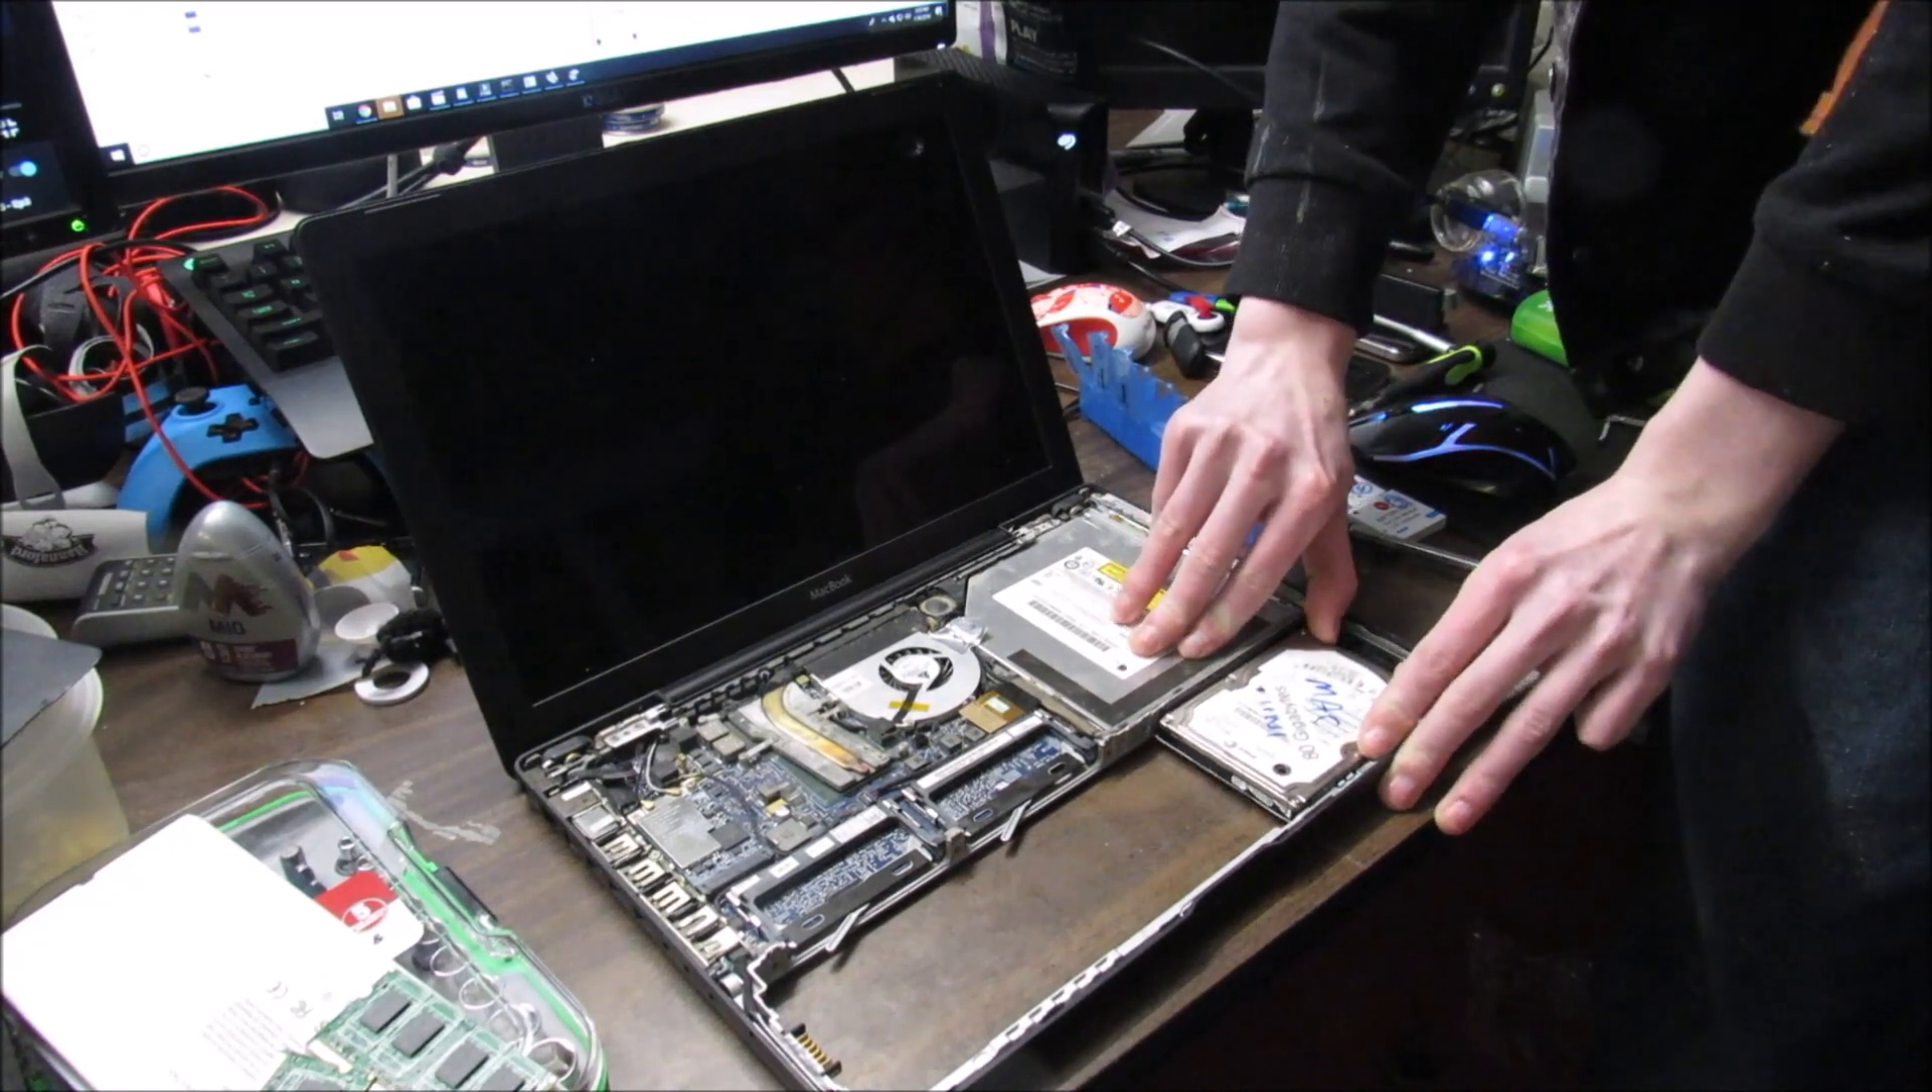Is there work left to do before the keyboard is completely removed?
No.